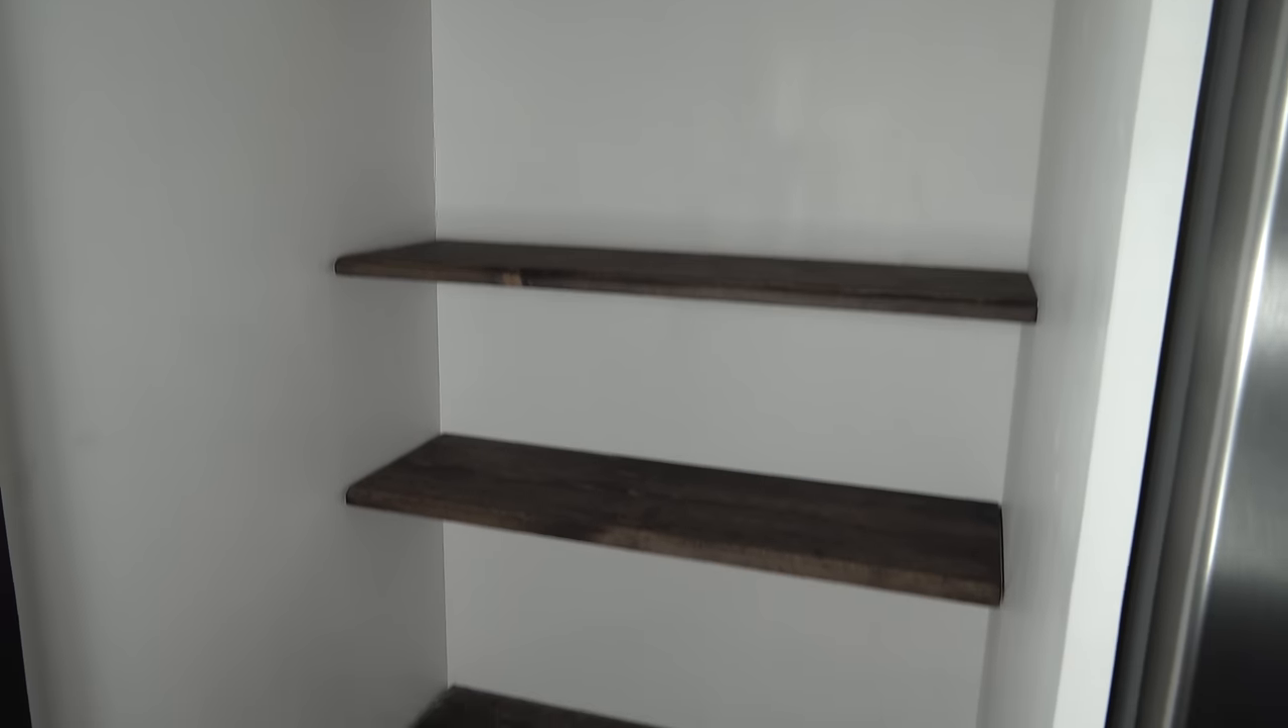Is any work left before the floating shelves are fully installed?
No.